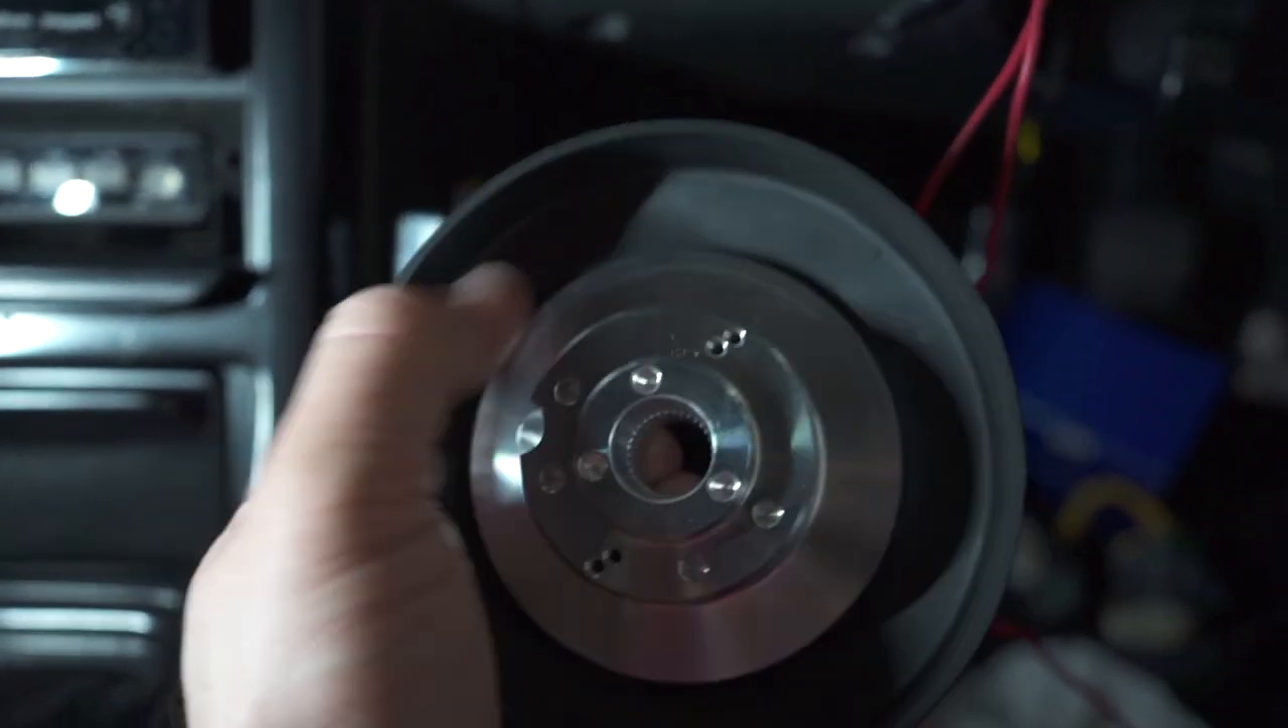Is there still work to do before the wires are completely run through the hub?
Yes.